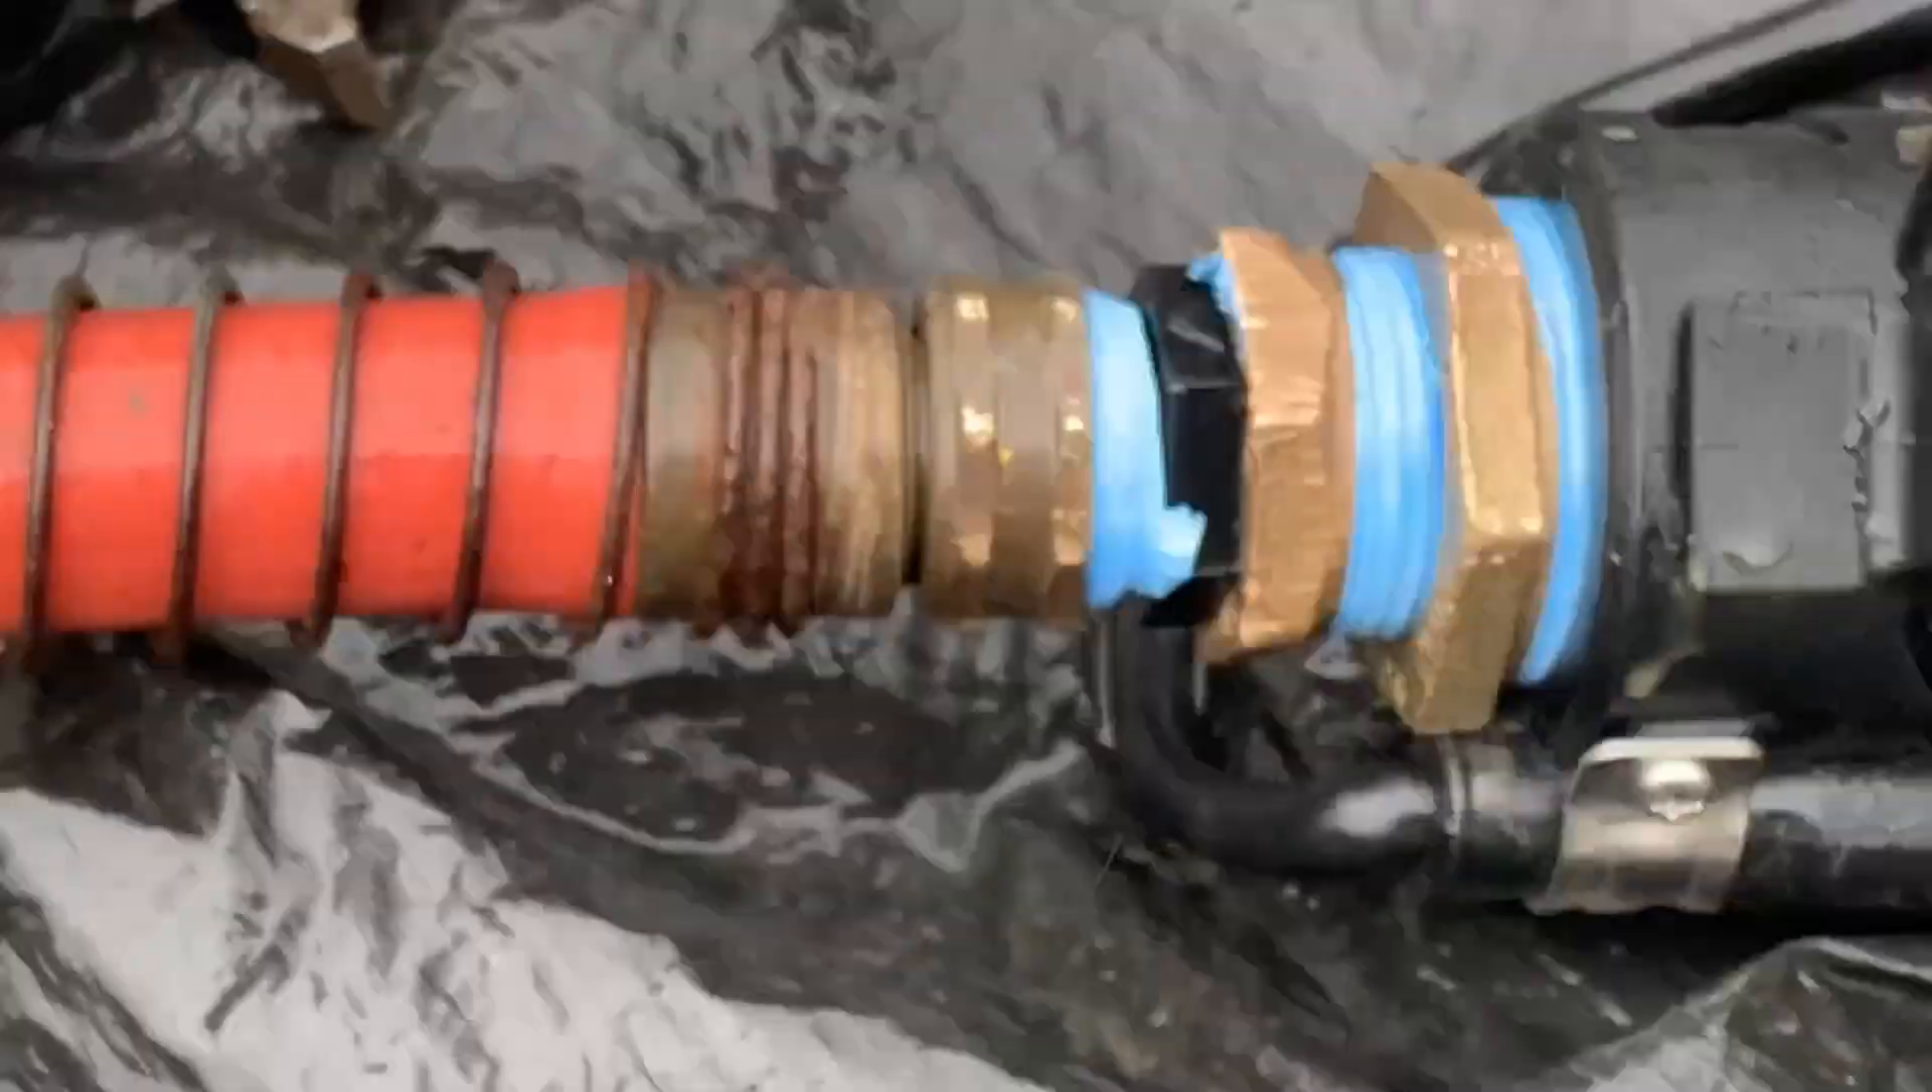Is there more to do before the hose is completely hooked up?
No.